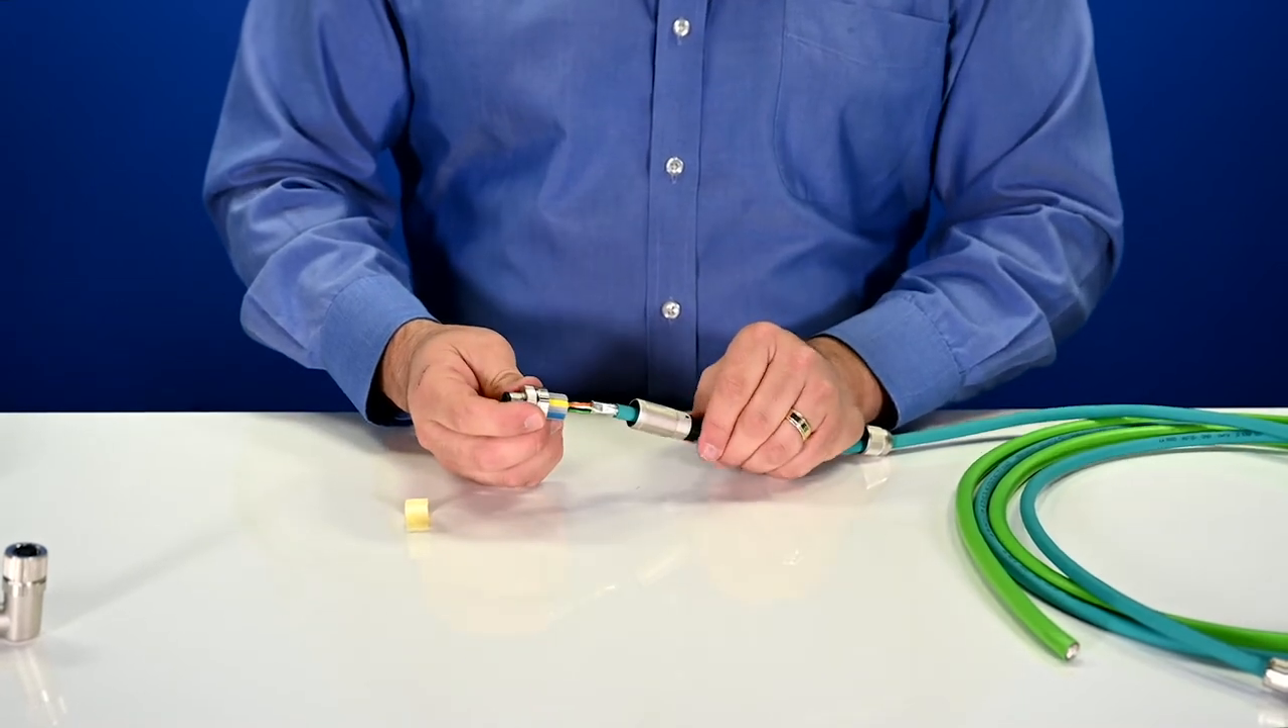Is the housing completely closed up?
No.